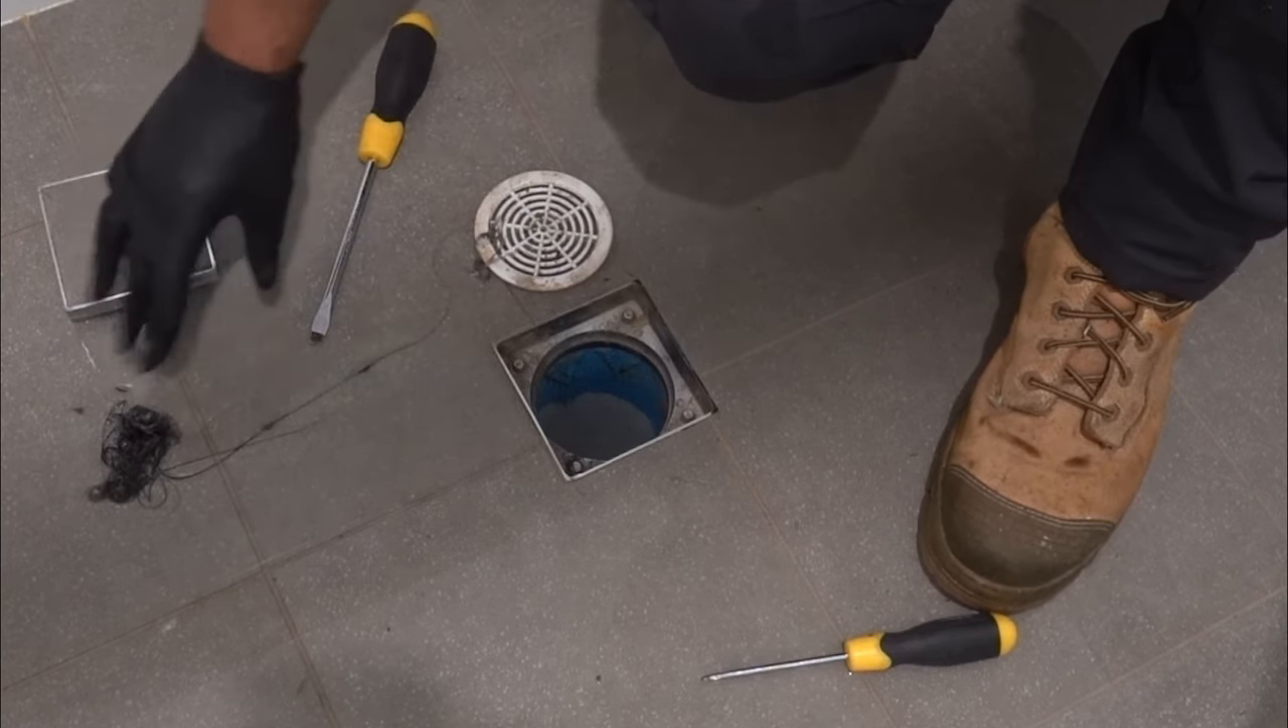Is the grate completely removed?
Yes.